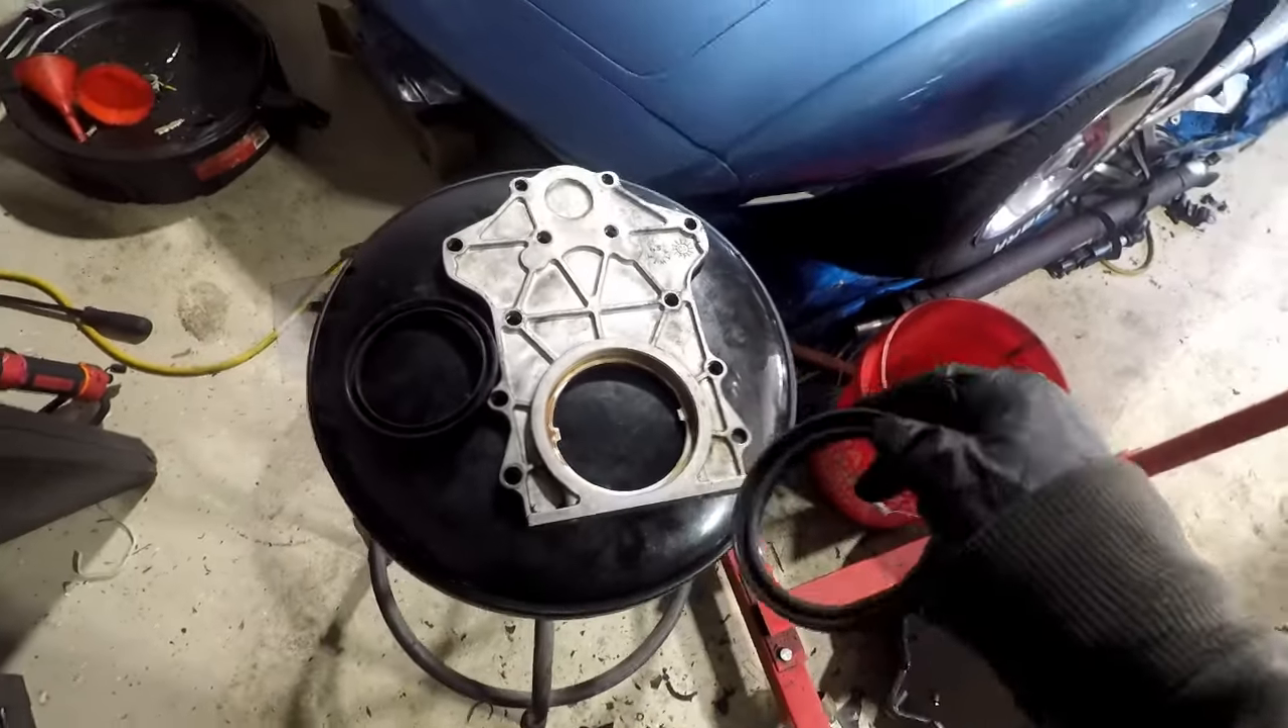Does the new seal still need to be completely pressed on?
Yes.